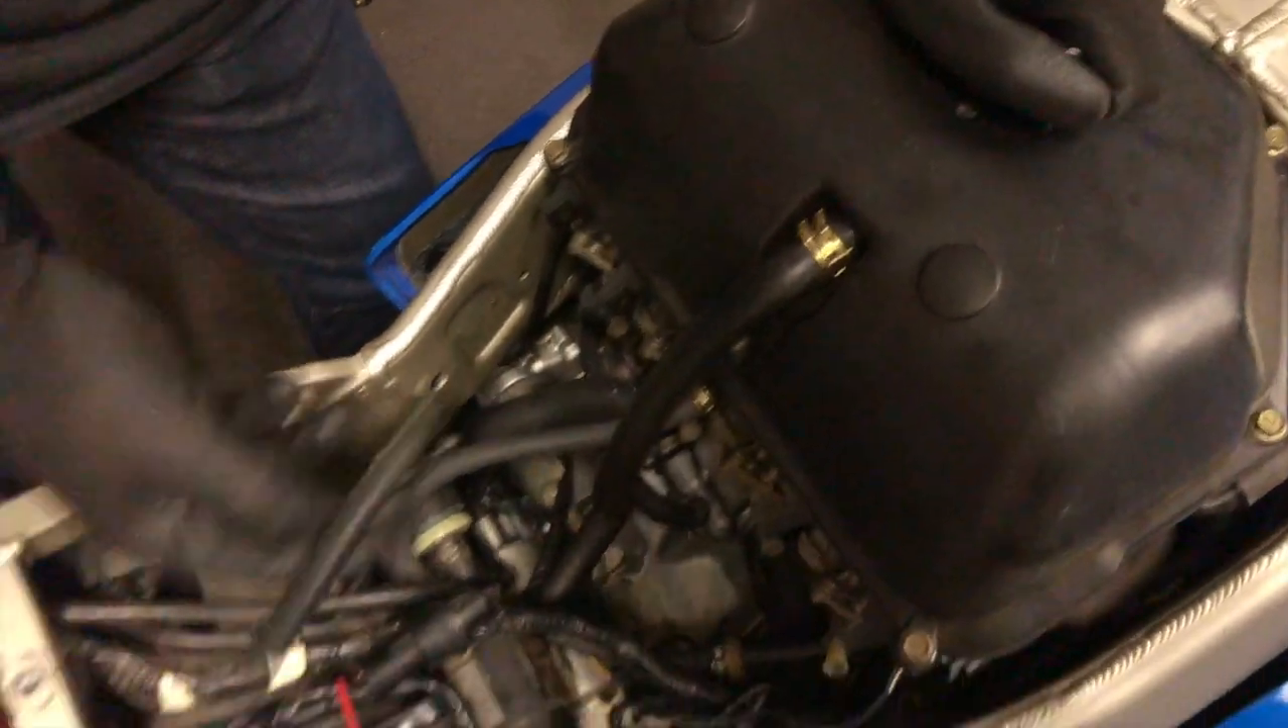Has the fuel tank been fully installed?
No.